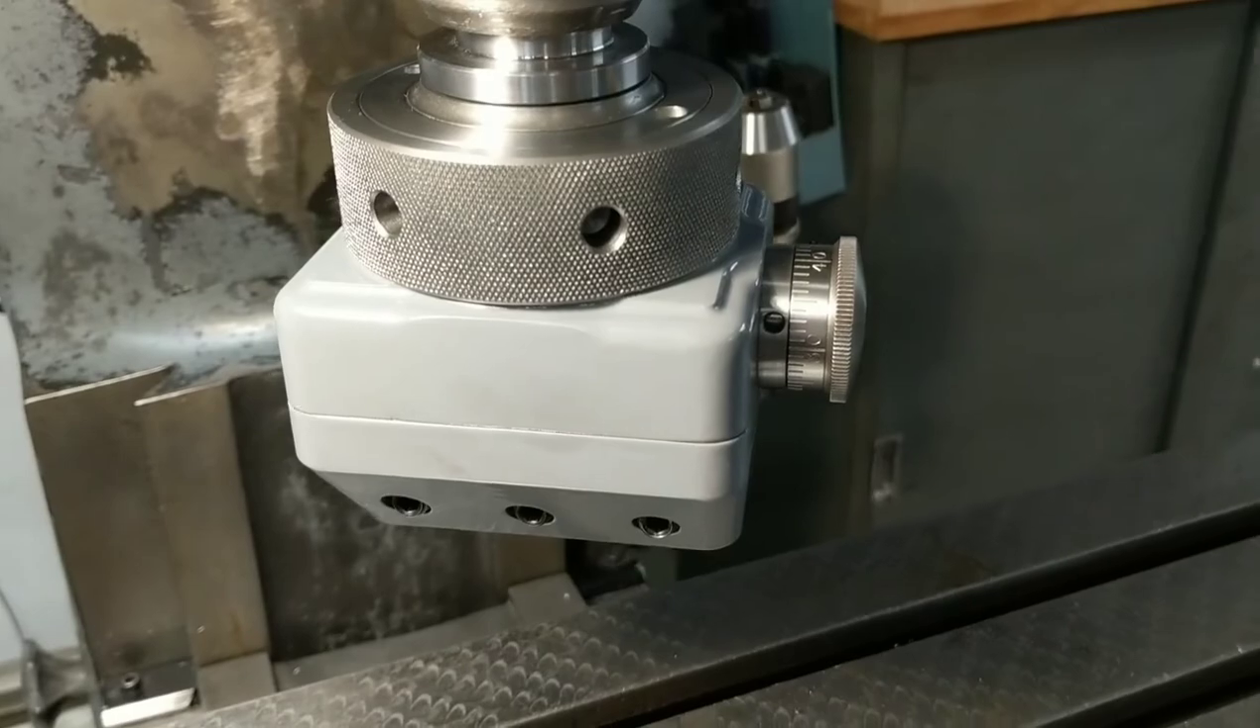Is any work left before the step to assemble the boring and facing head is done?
No.